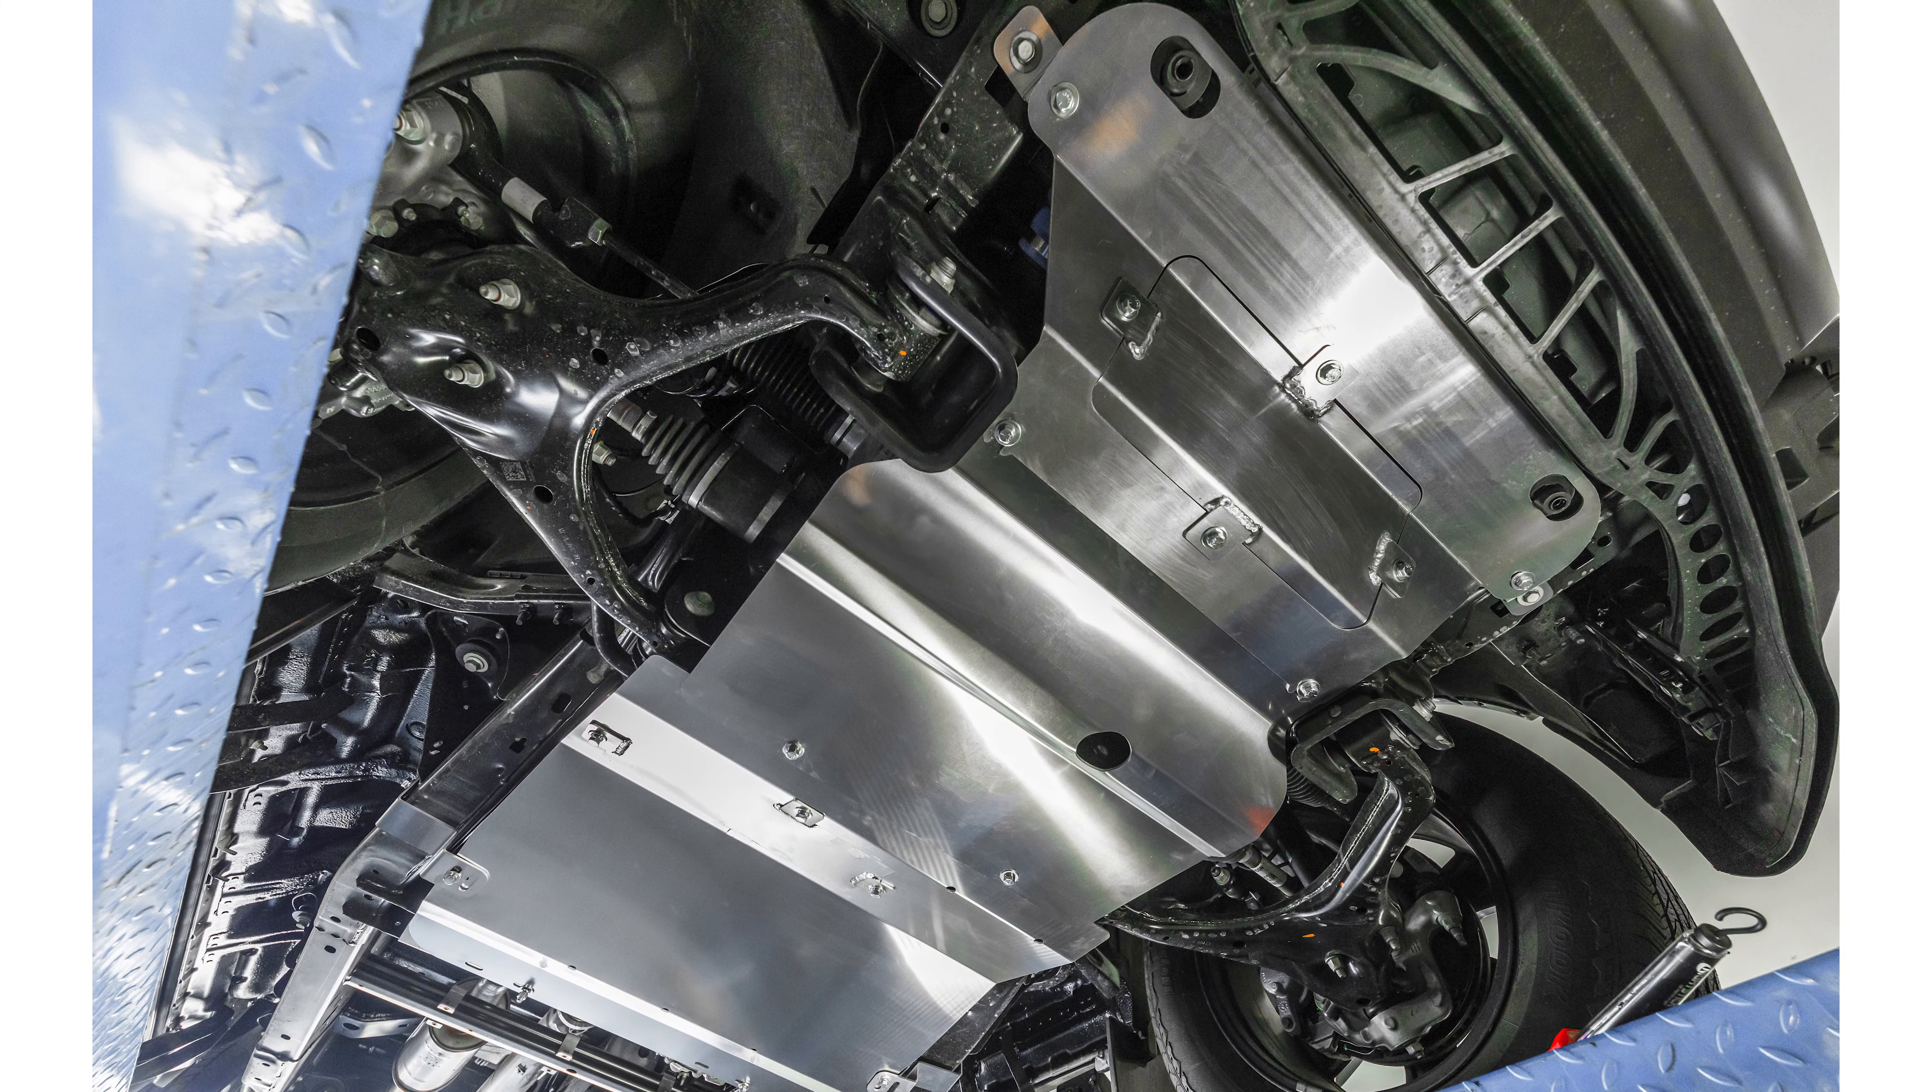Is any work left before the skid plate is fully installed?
No.